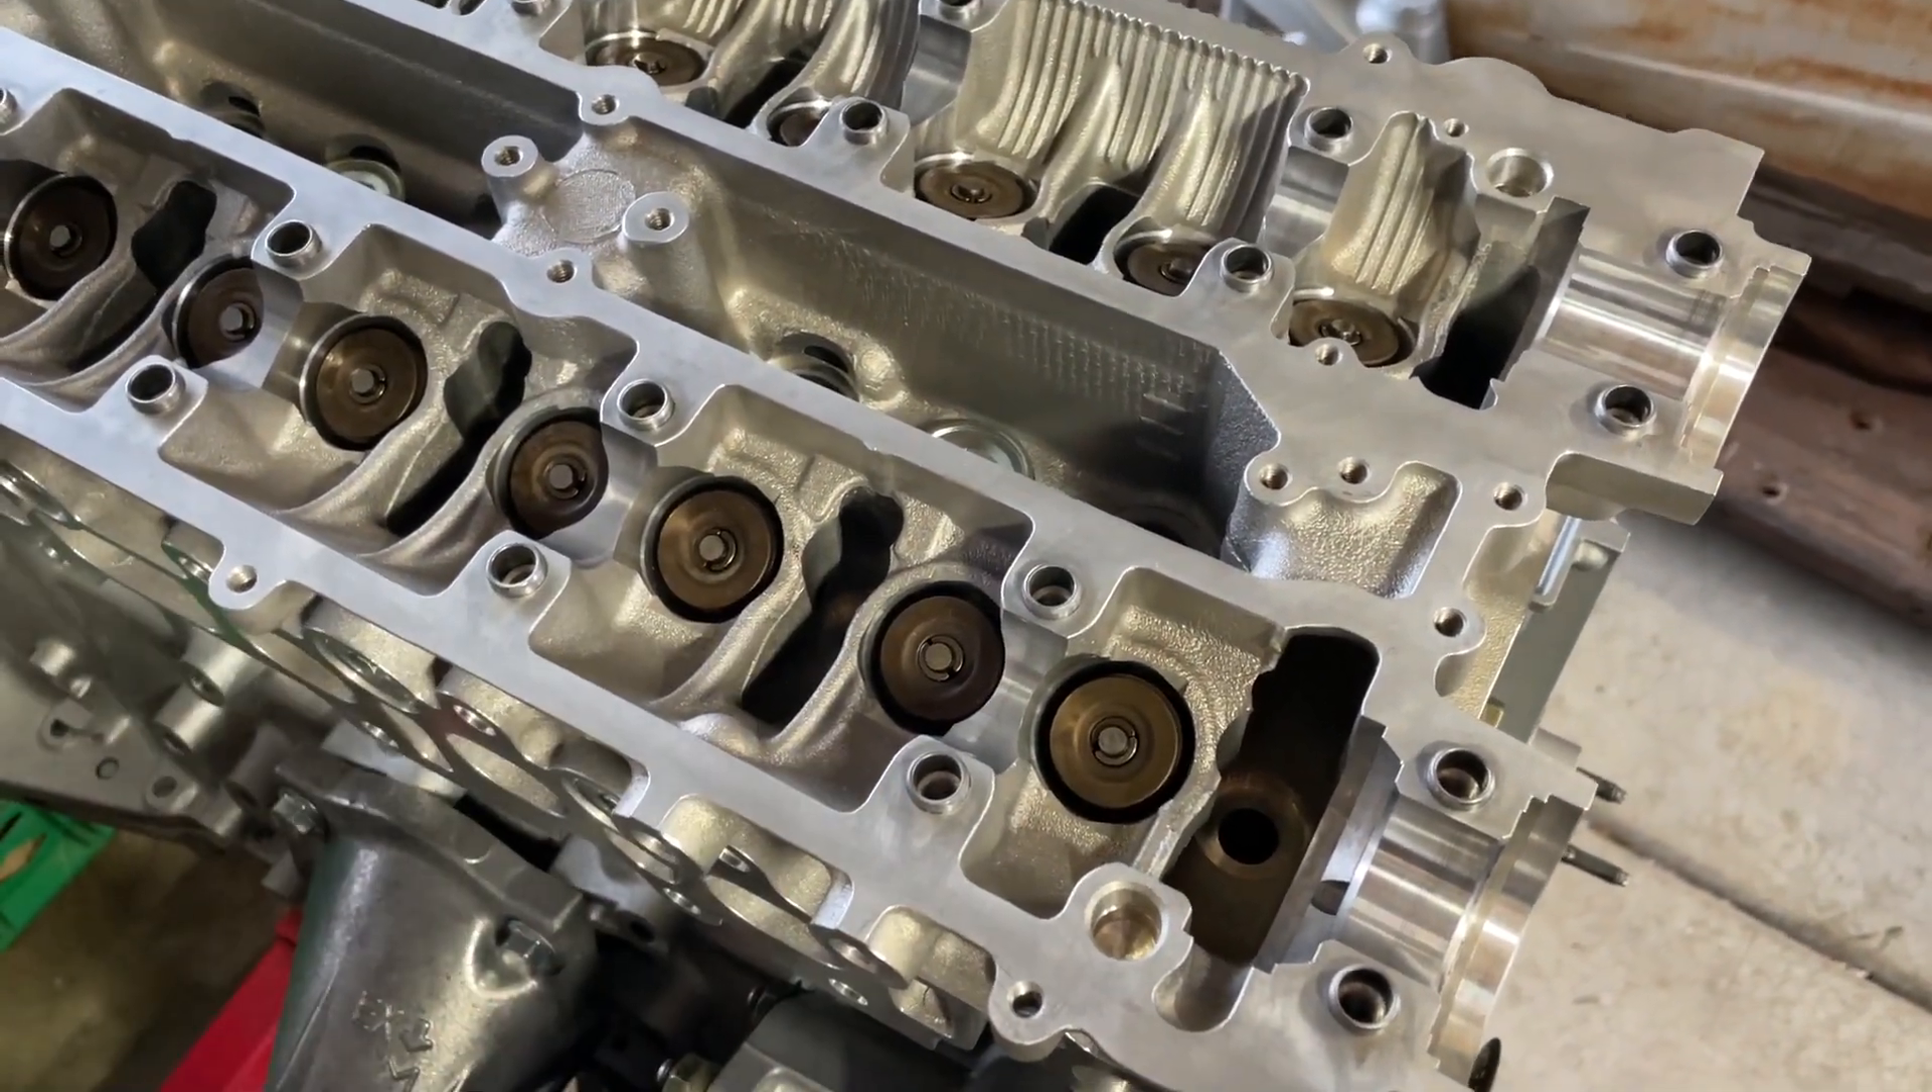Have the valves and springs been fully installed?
Yes.